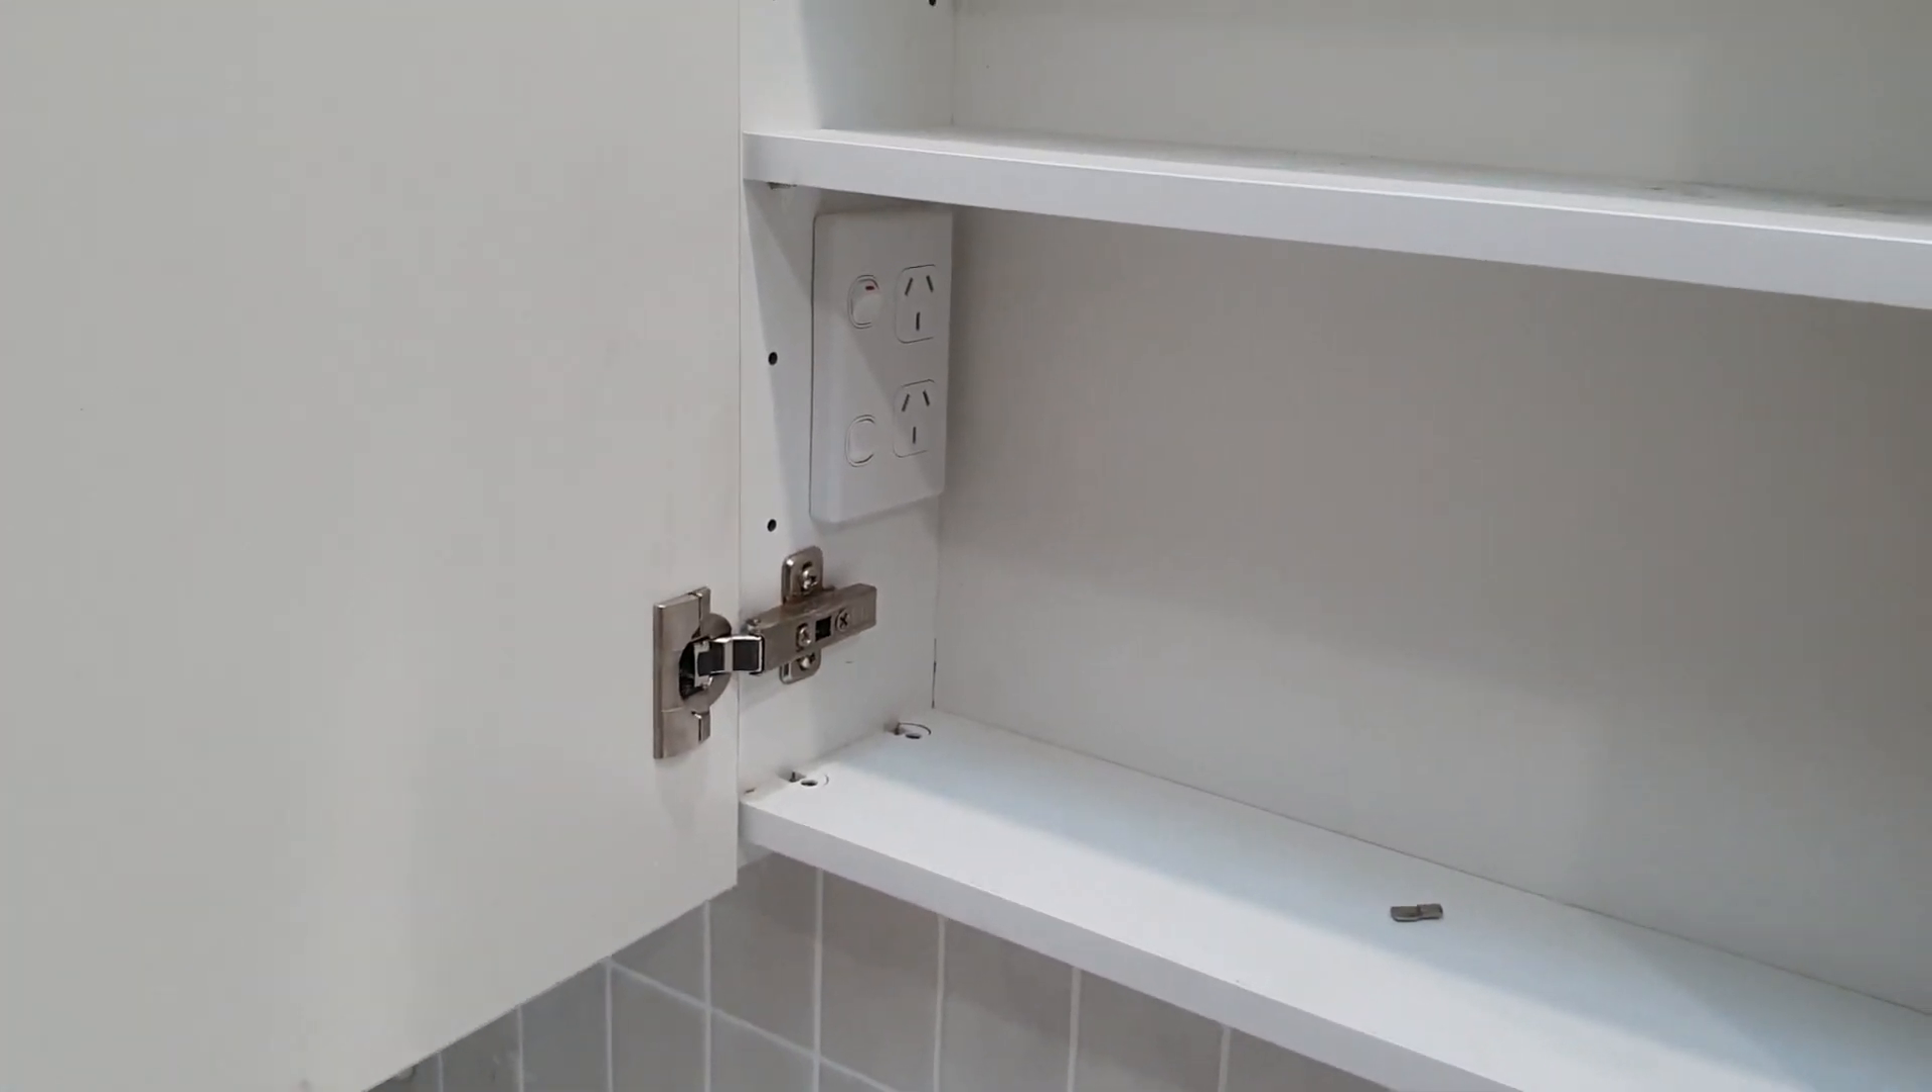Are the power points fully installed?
Yes.